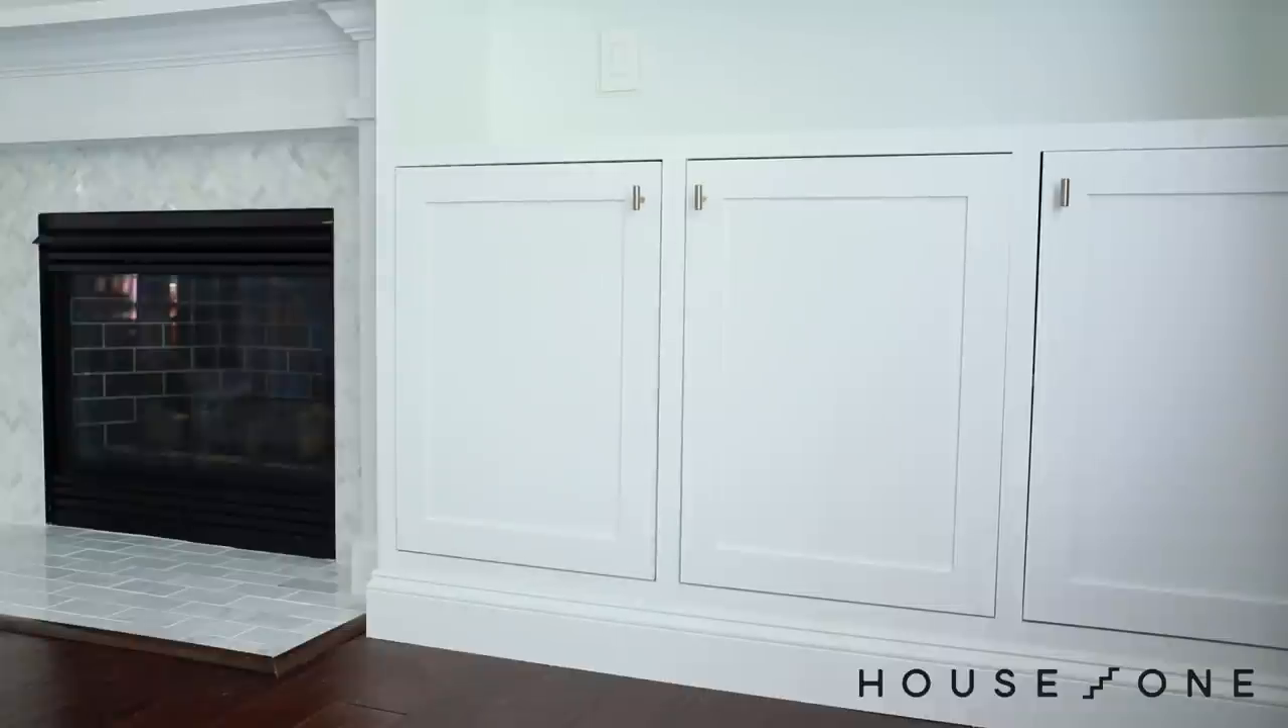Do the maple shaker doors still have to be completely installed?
No.